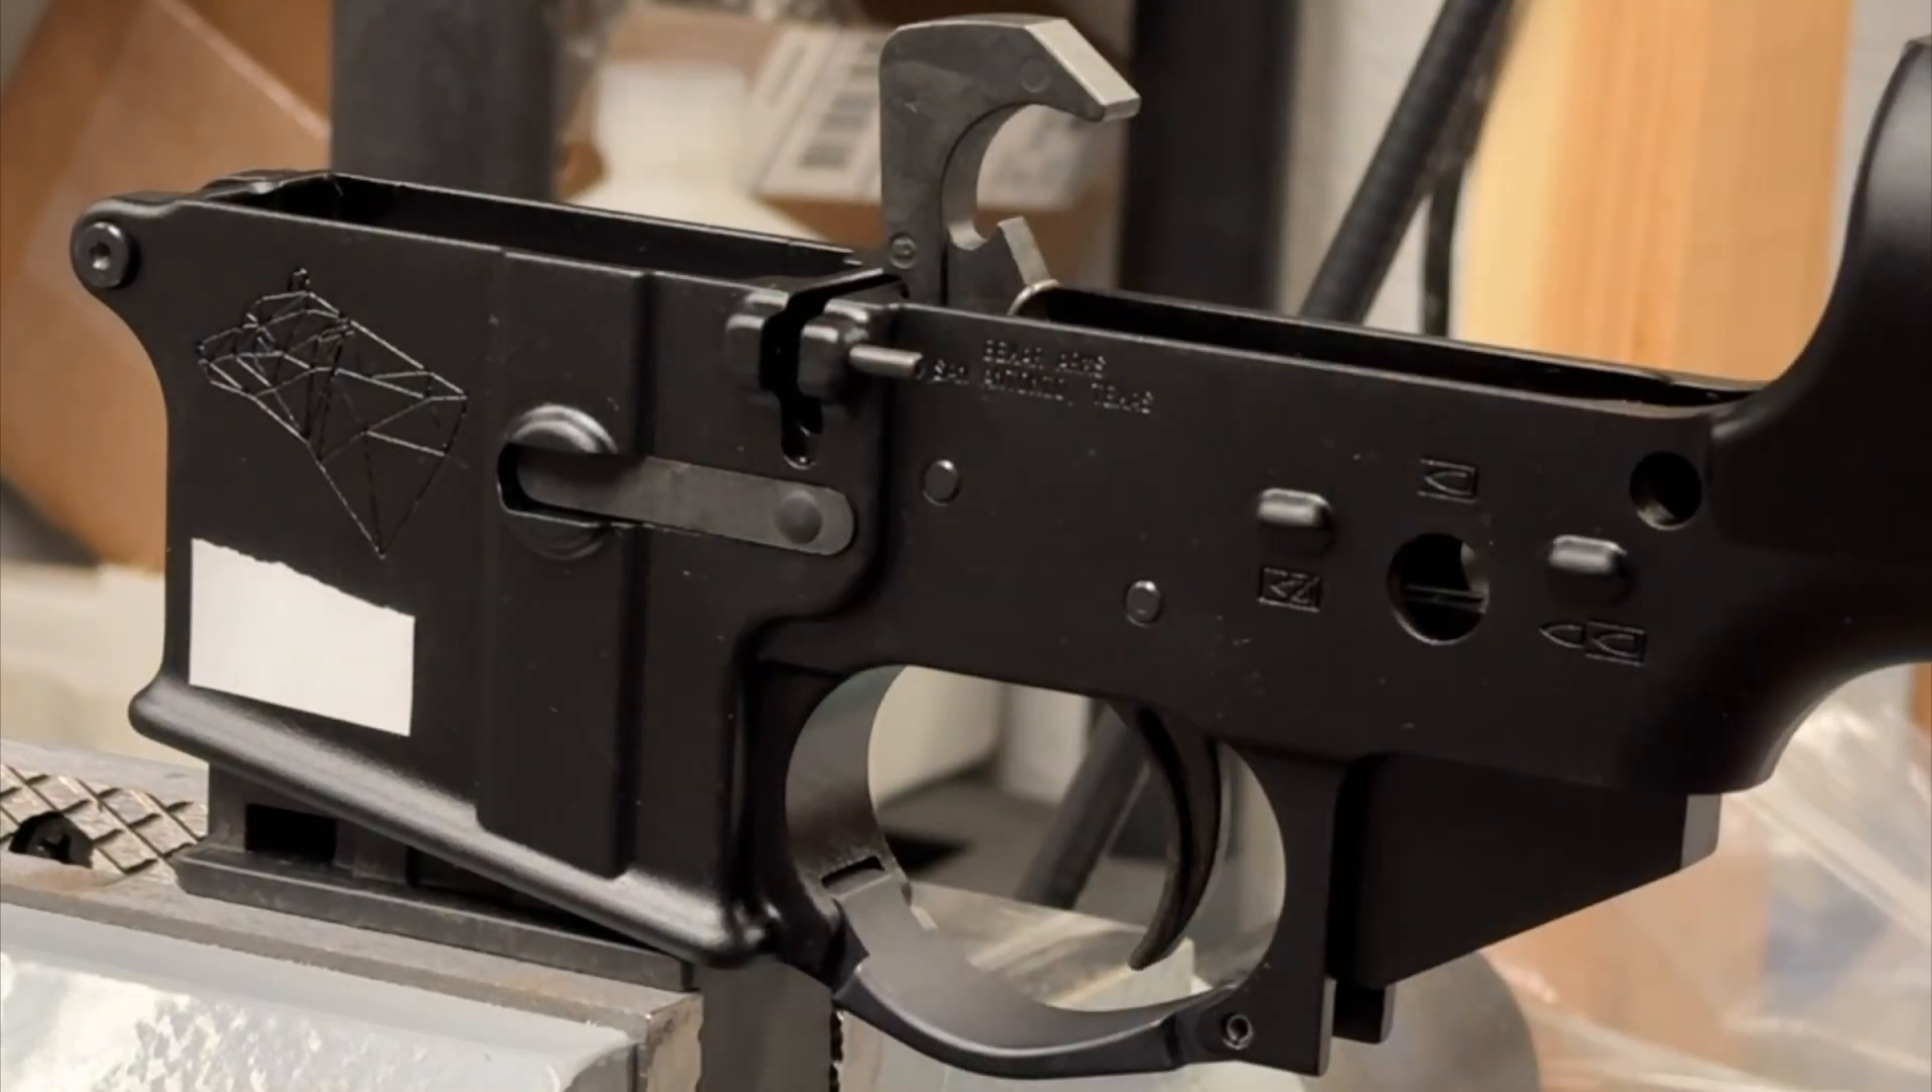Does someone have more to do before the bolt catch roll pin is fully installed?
Yes.